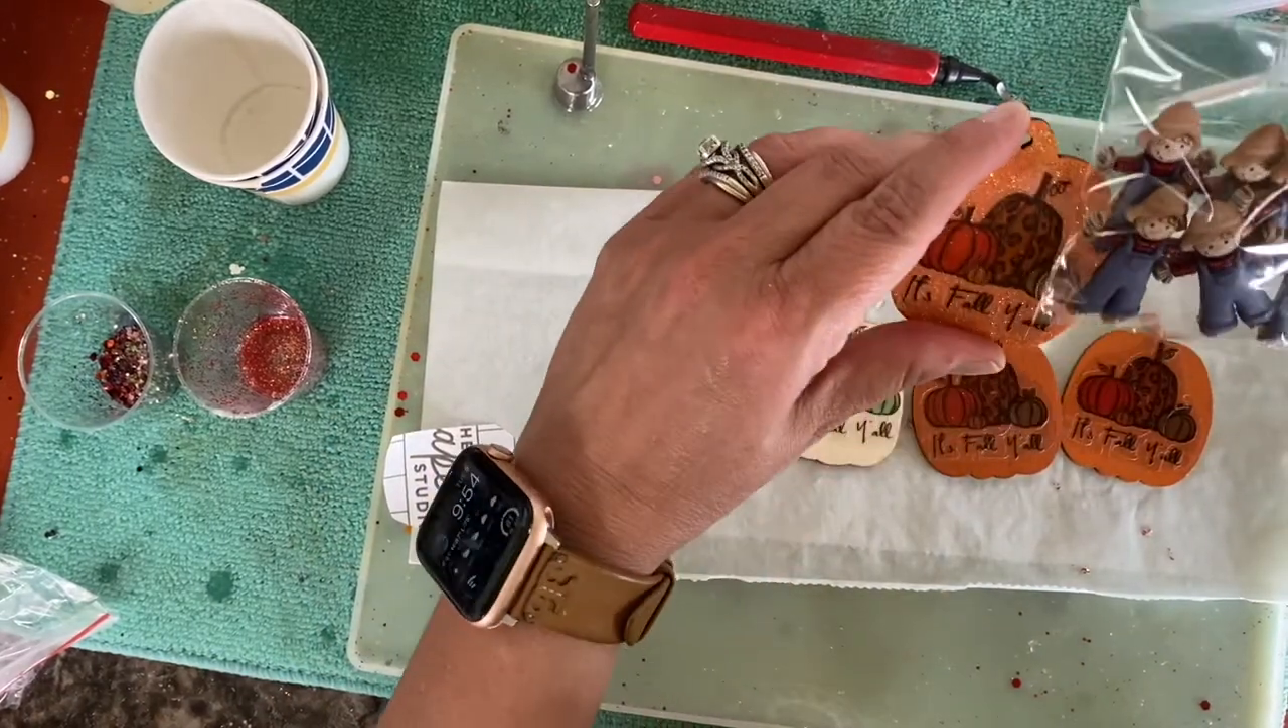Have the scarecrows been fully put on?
No.